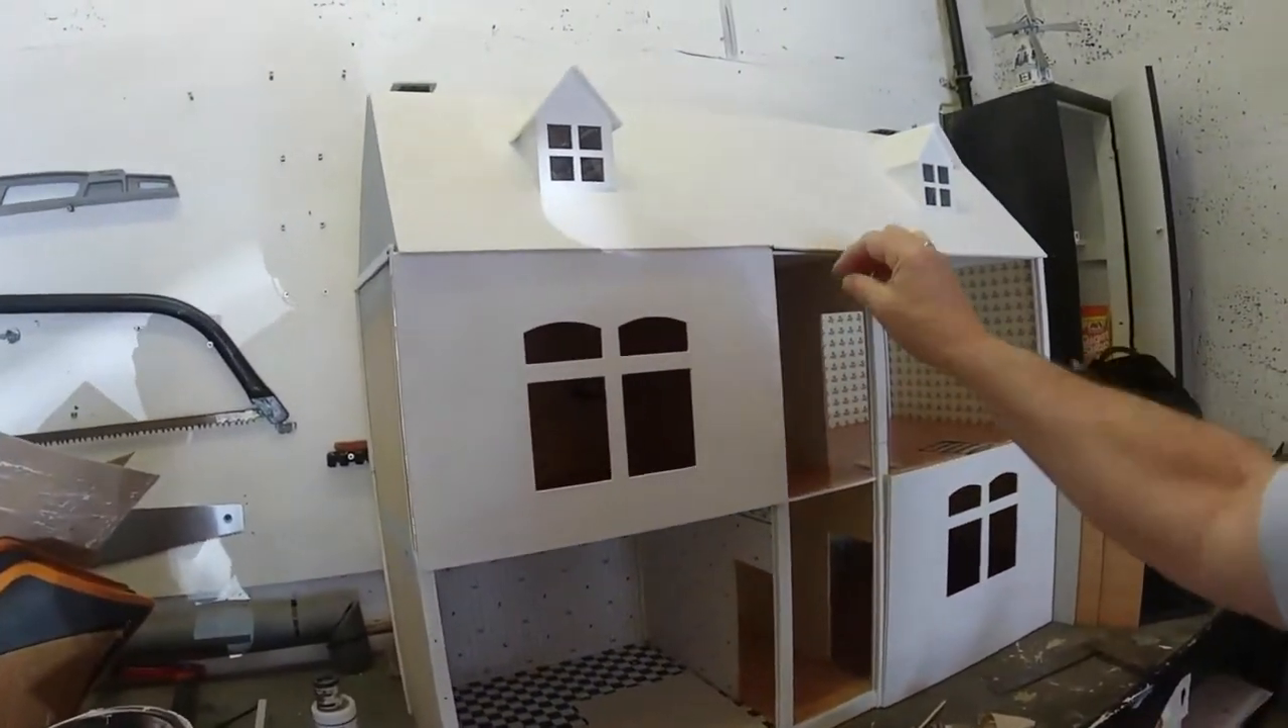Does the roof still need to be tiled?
Yes.